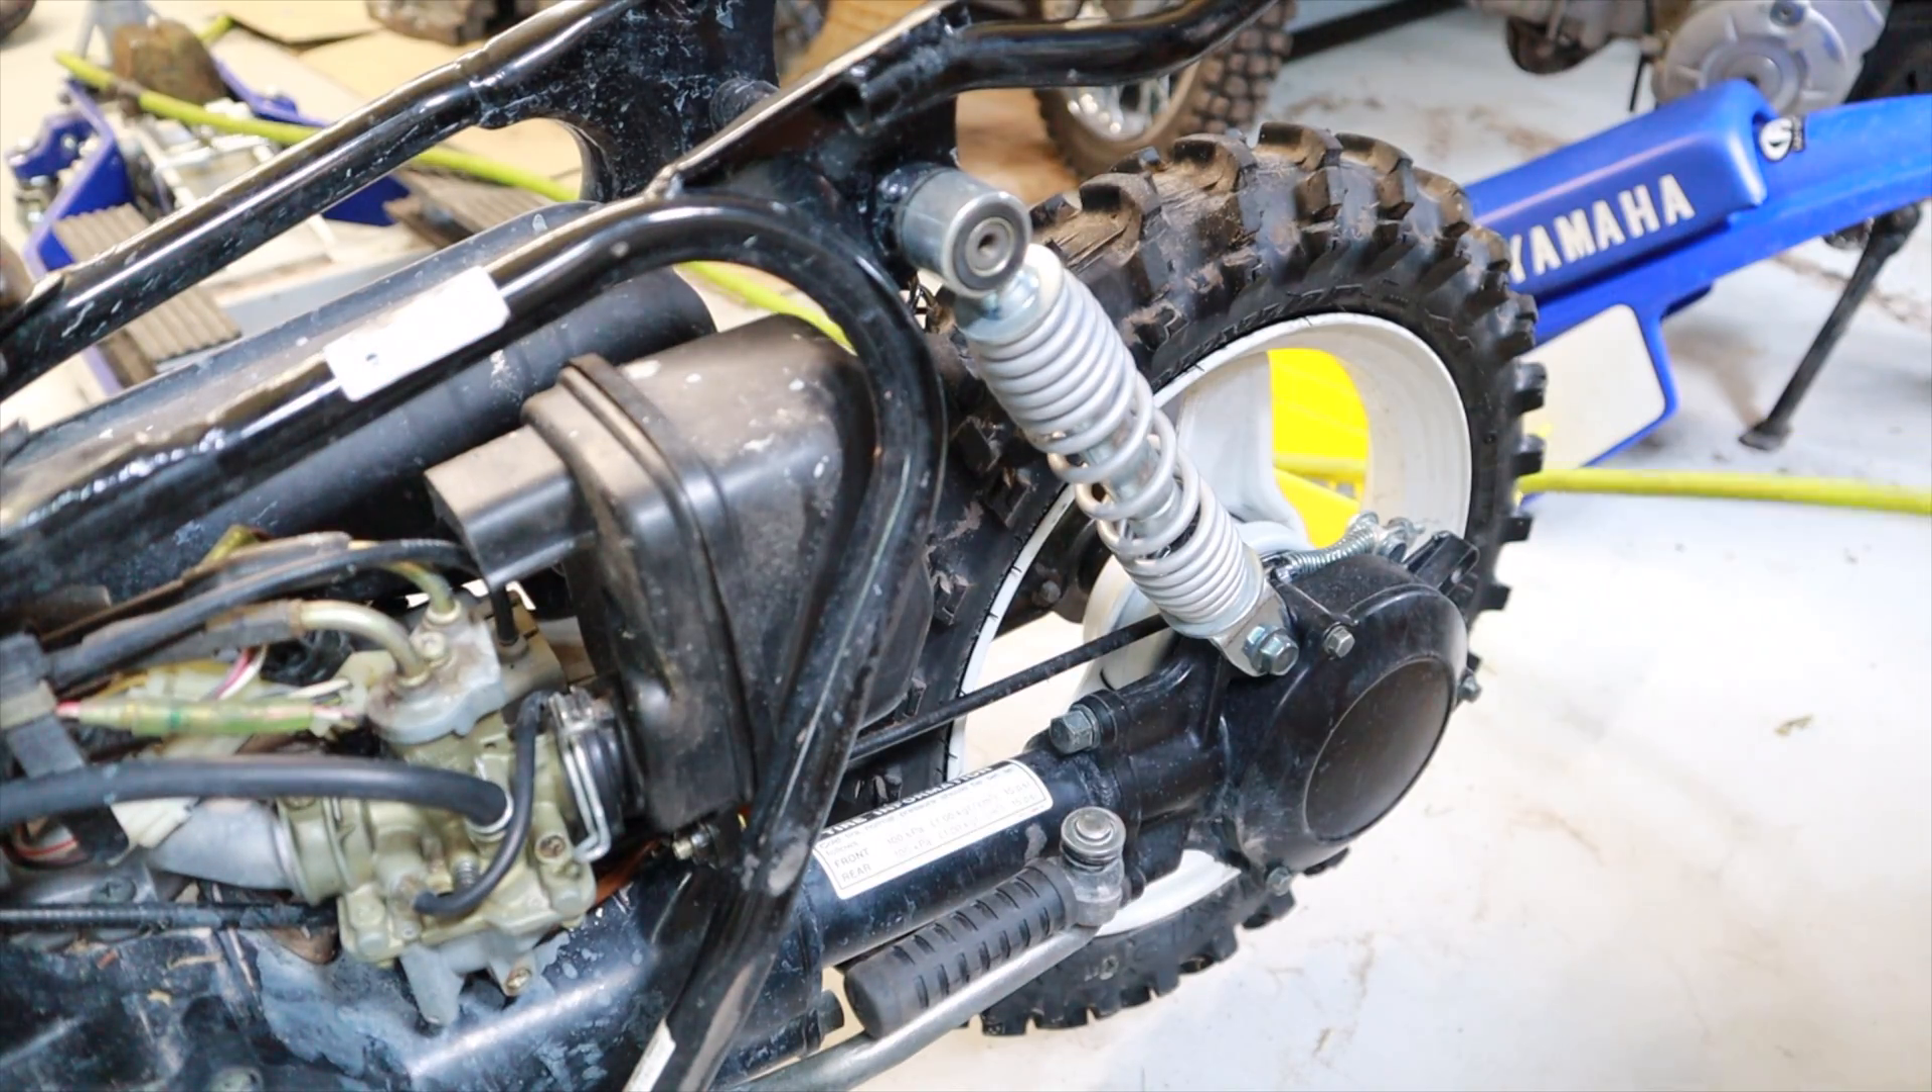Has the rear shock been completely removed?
No.